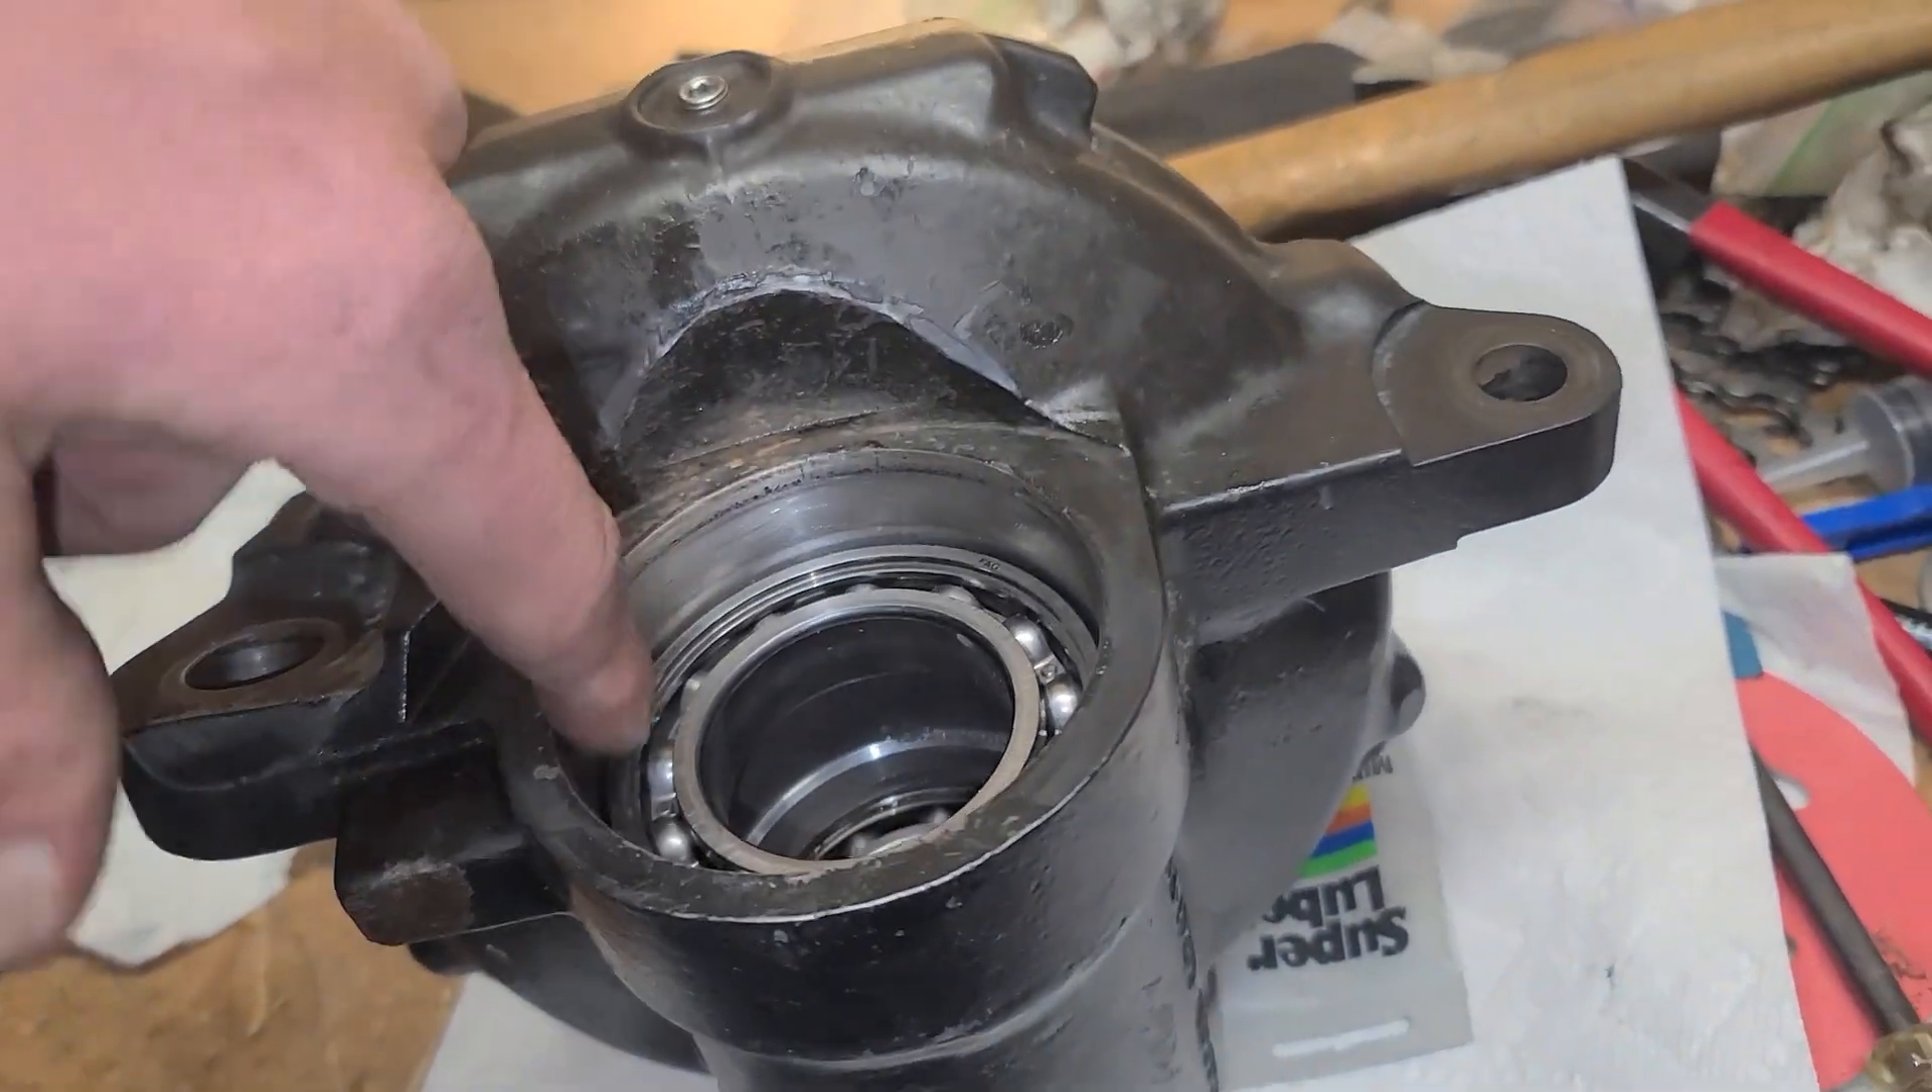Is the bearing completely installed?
Yes.